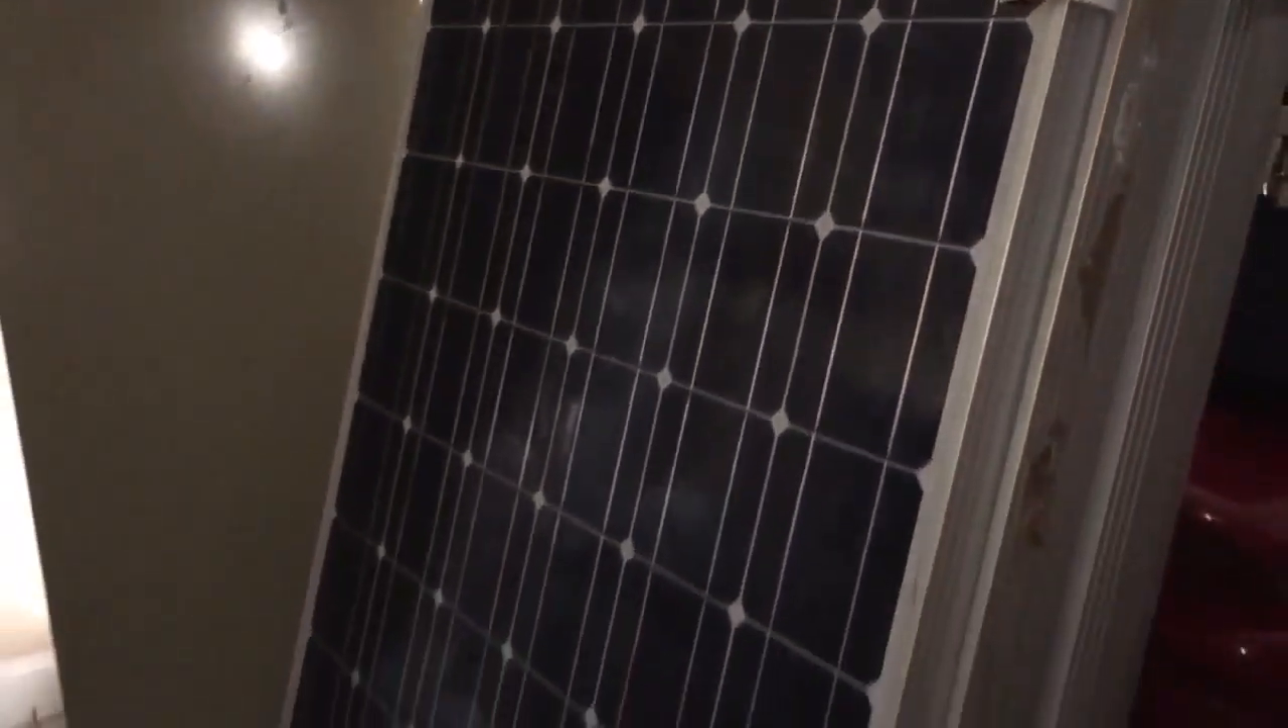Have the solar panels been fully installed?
No.